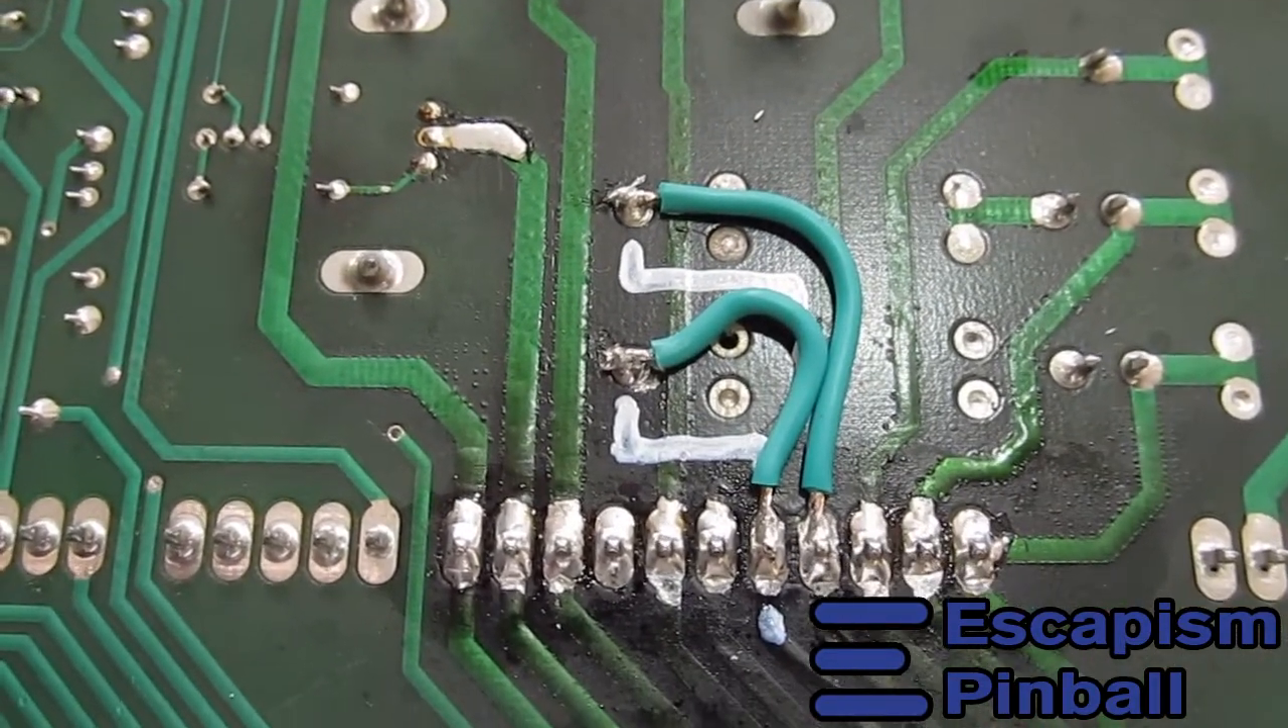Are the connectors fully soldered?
Yes.